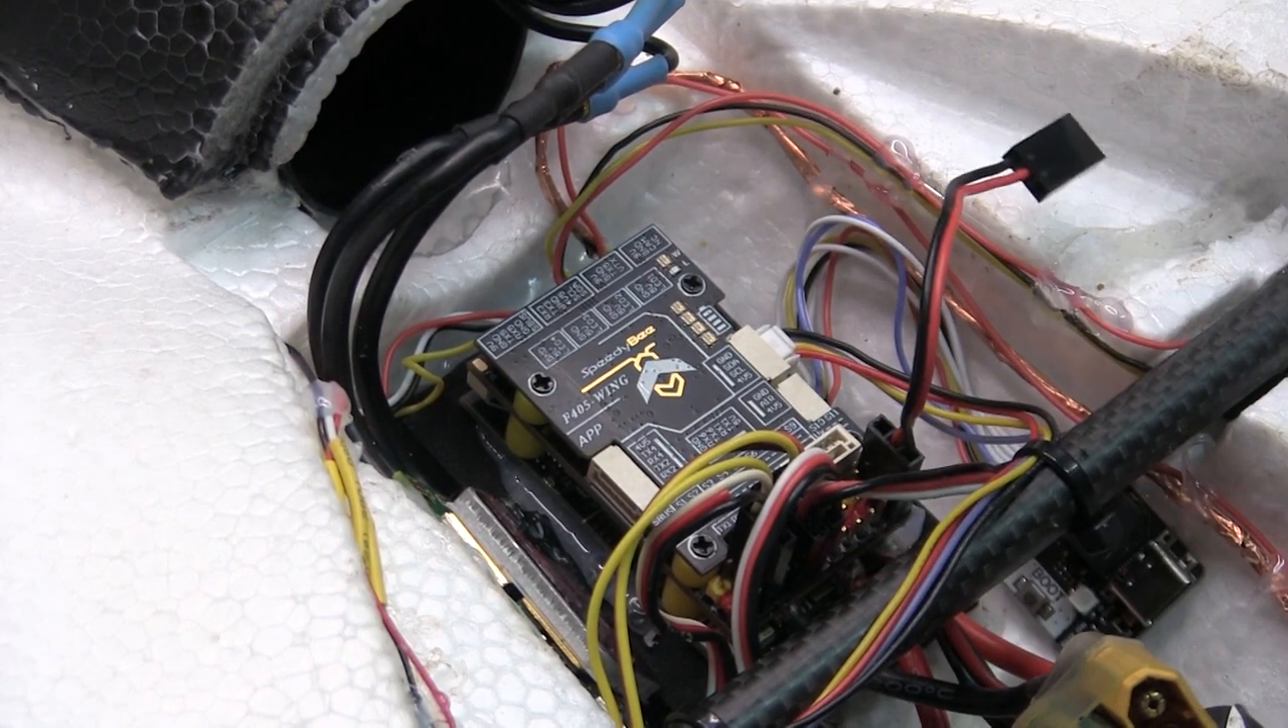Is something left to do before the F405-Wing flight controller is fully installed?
No.